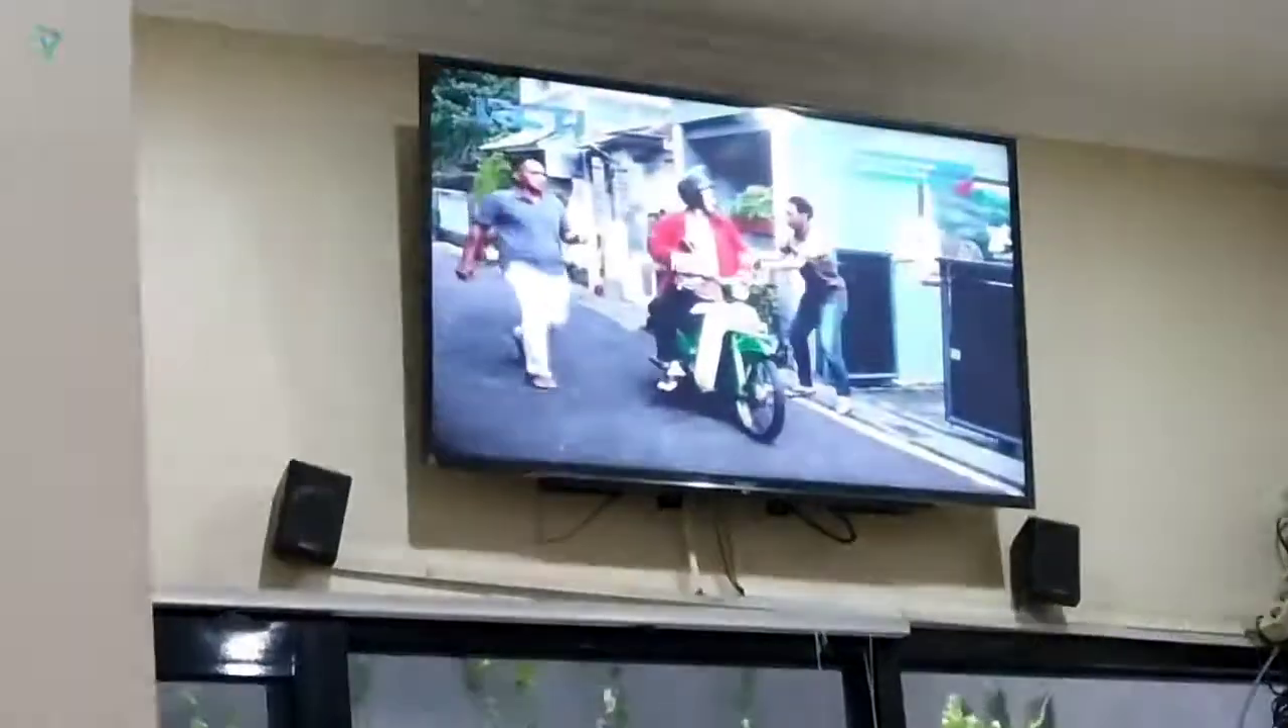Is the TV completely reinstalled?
Yes.